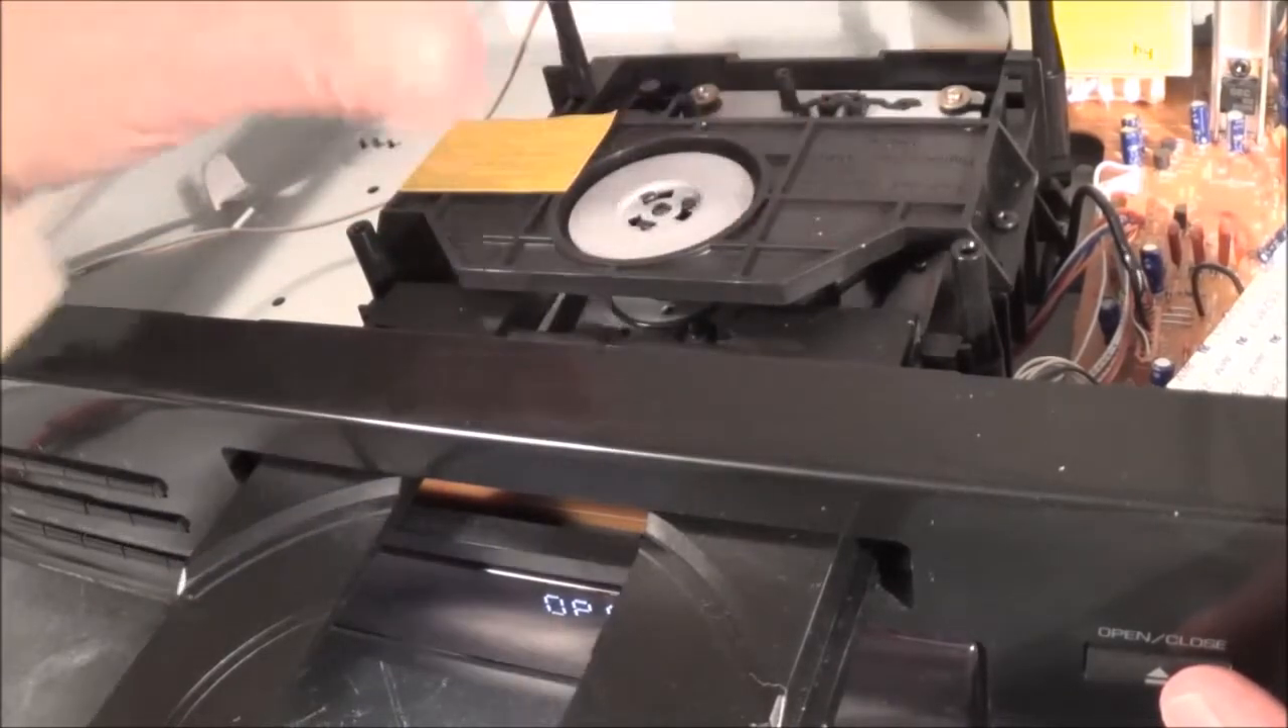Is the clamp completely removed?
No.